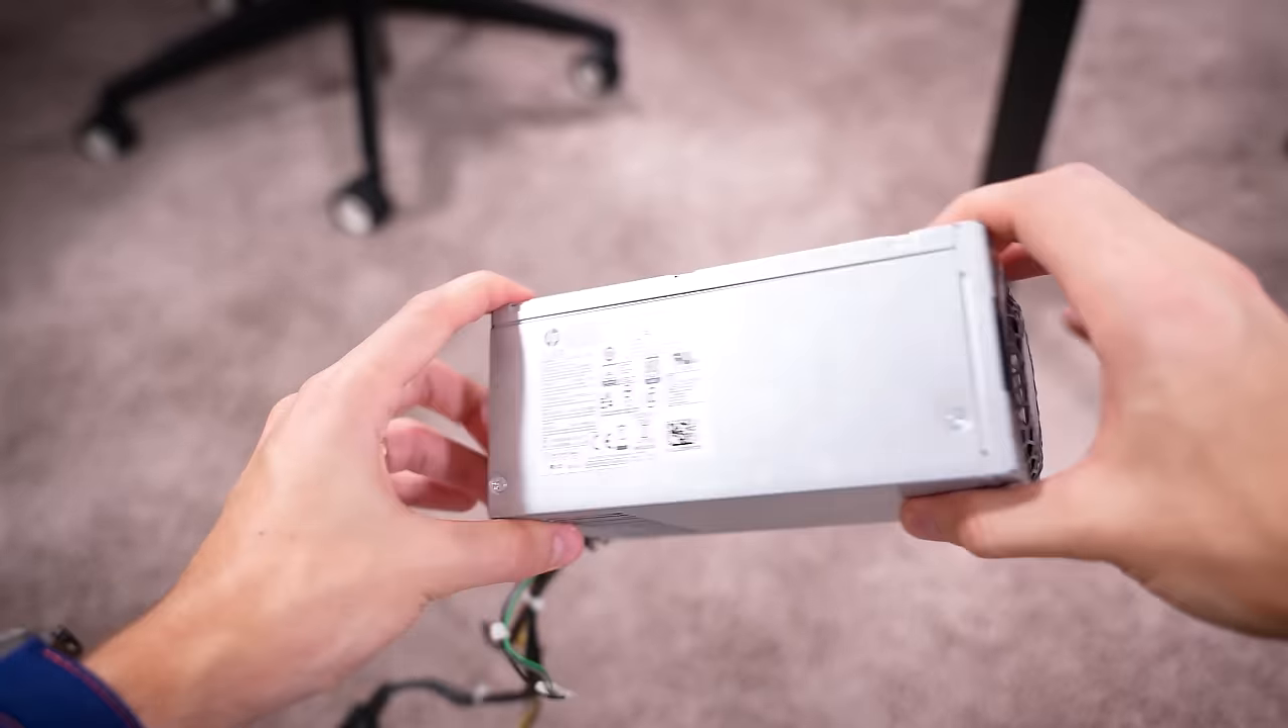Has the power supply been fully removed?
Yes.